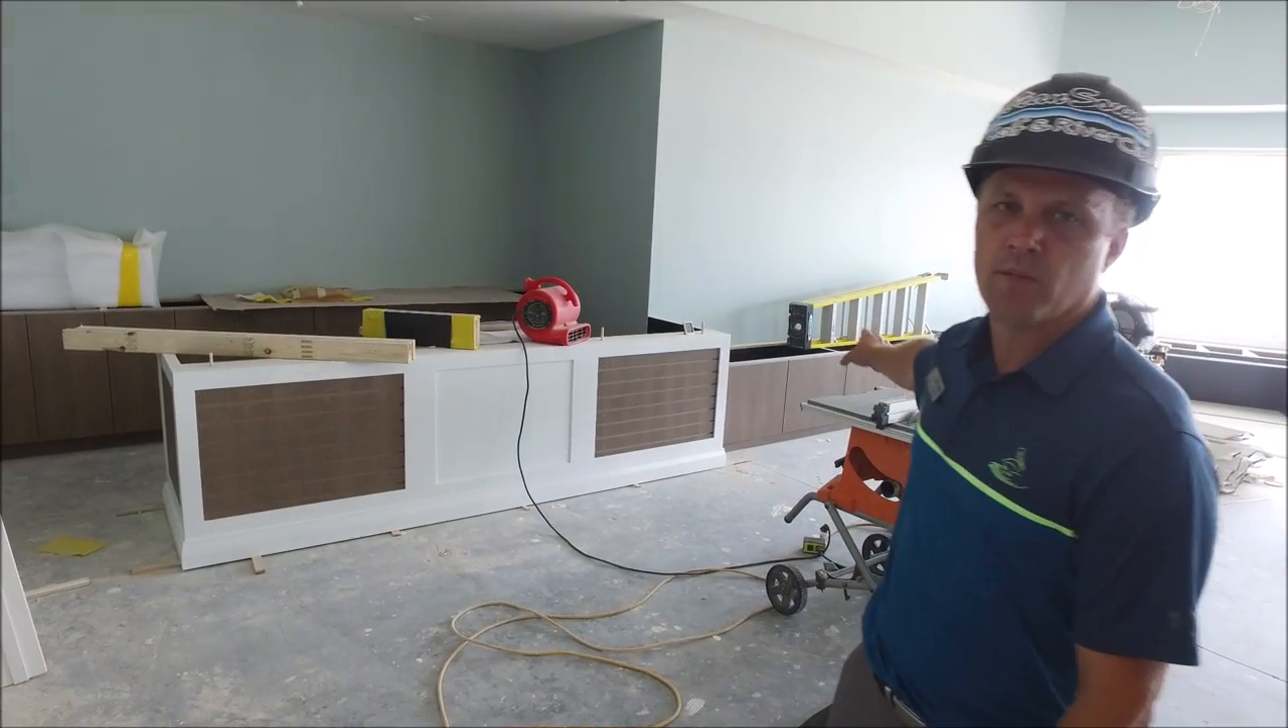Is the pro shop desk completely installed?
No.